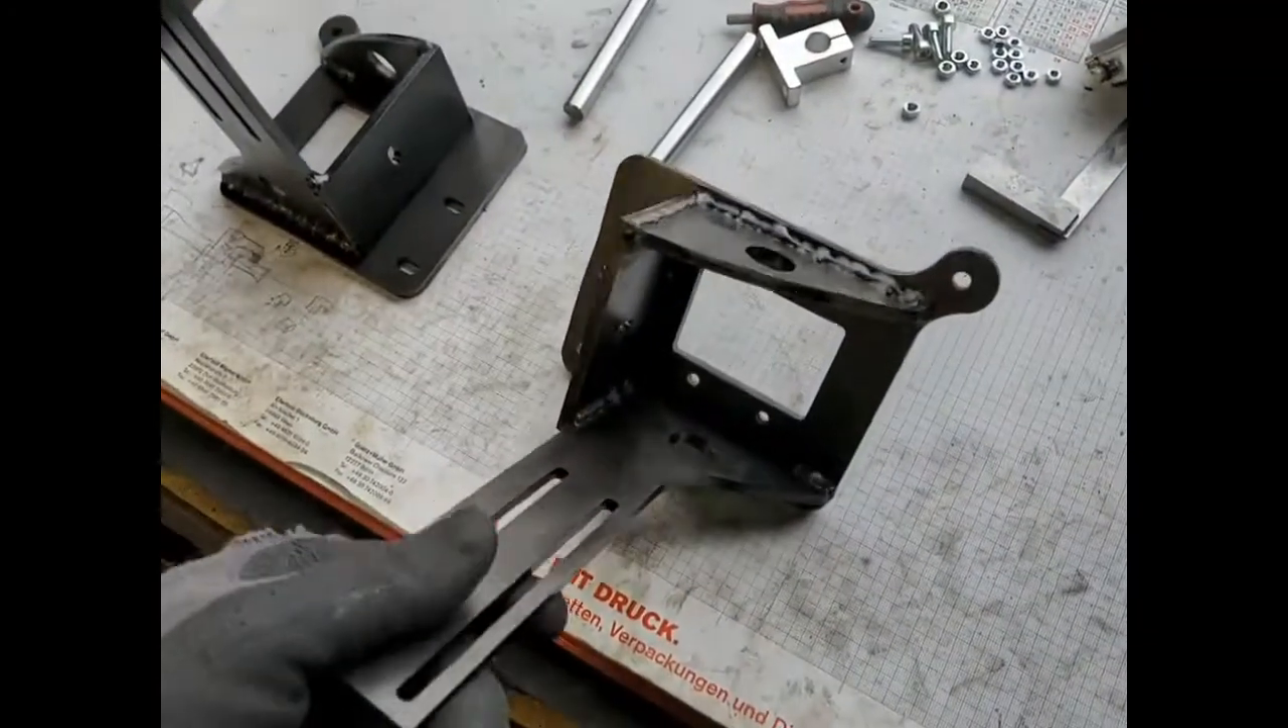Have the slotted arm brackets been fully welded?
Yes.